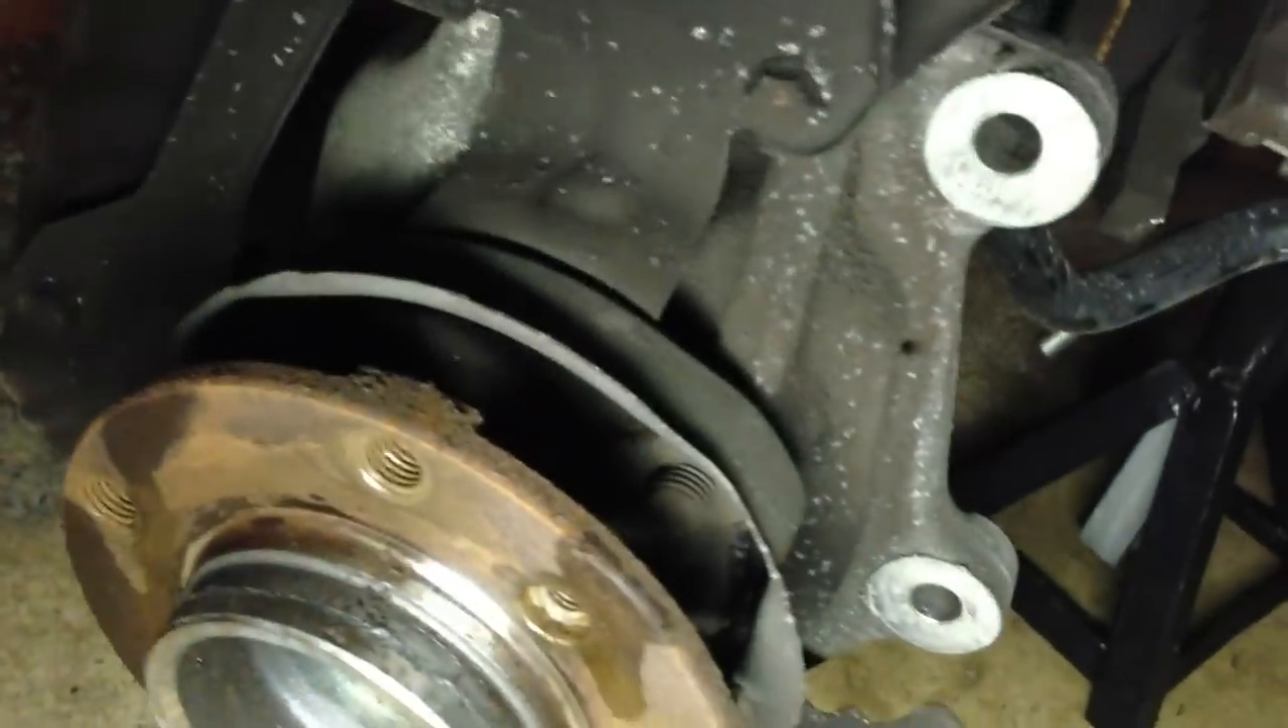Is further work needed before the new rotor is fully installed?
Yes.